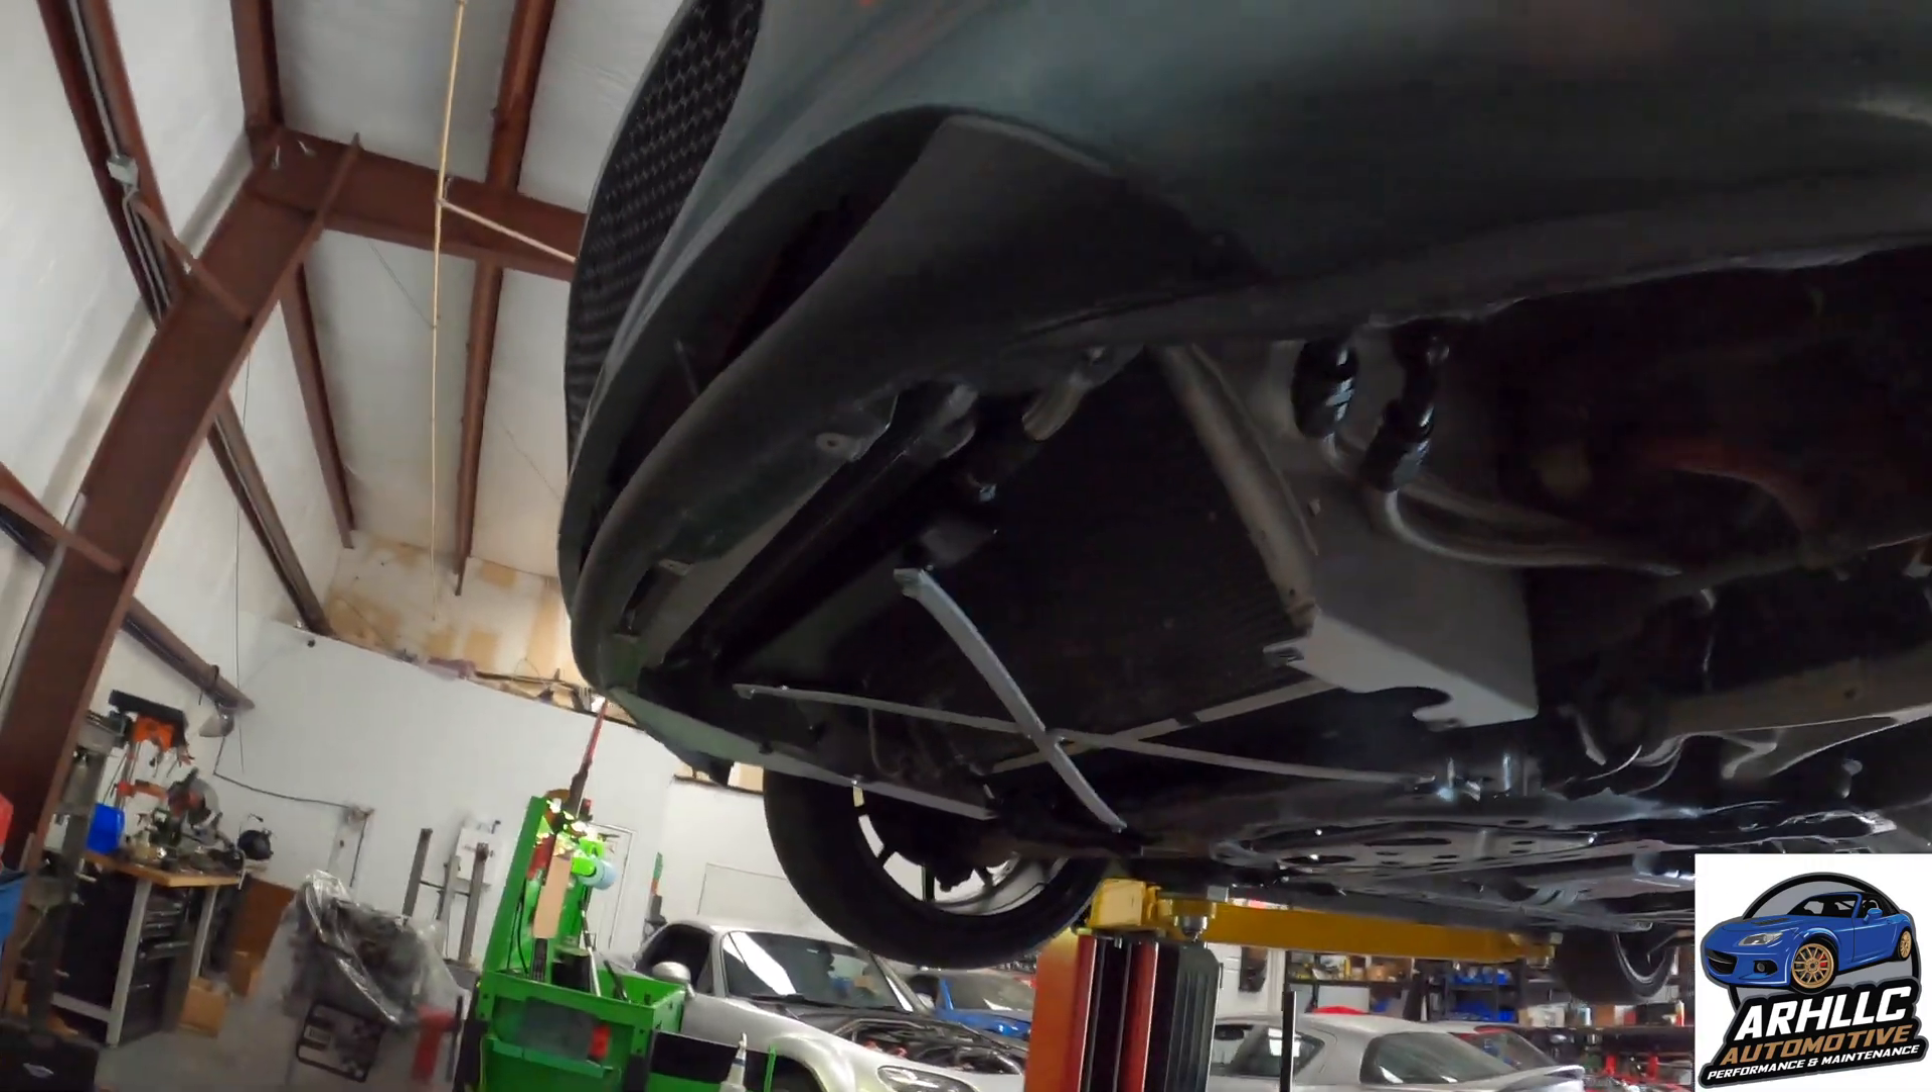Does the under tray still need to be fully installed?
Yes.